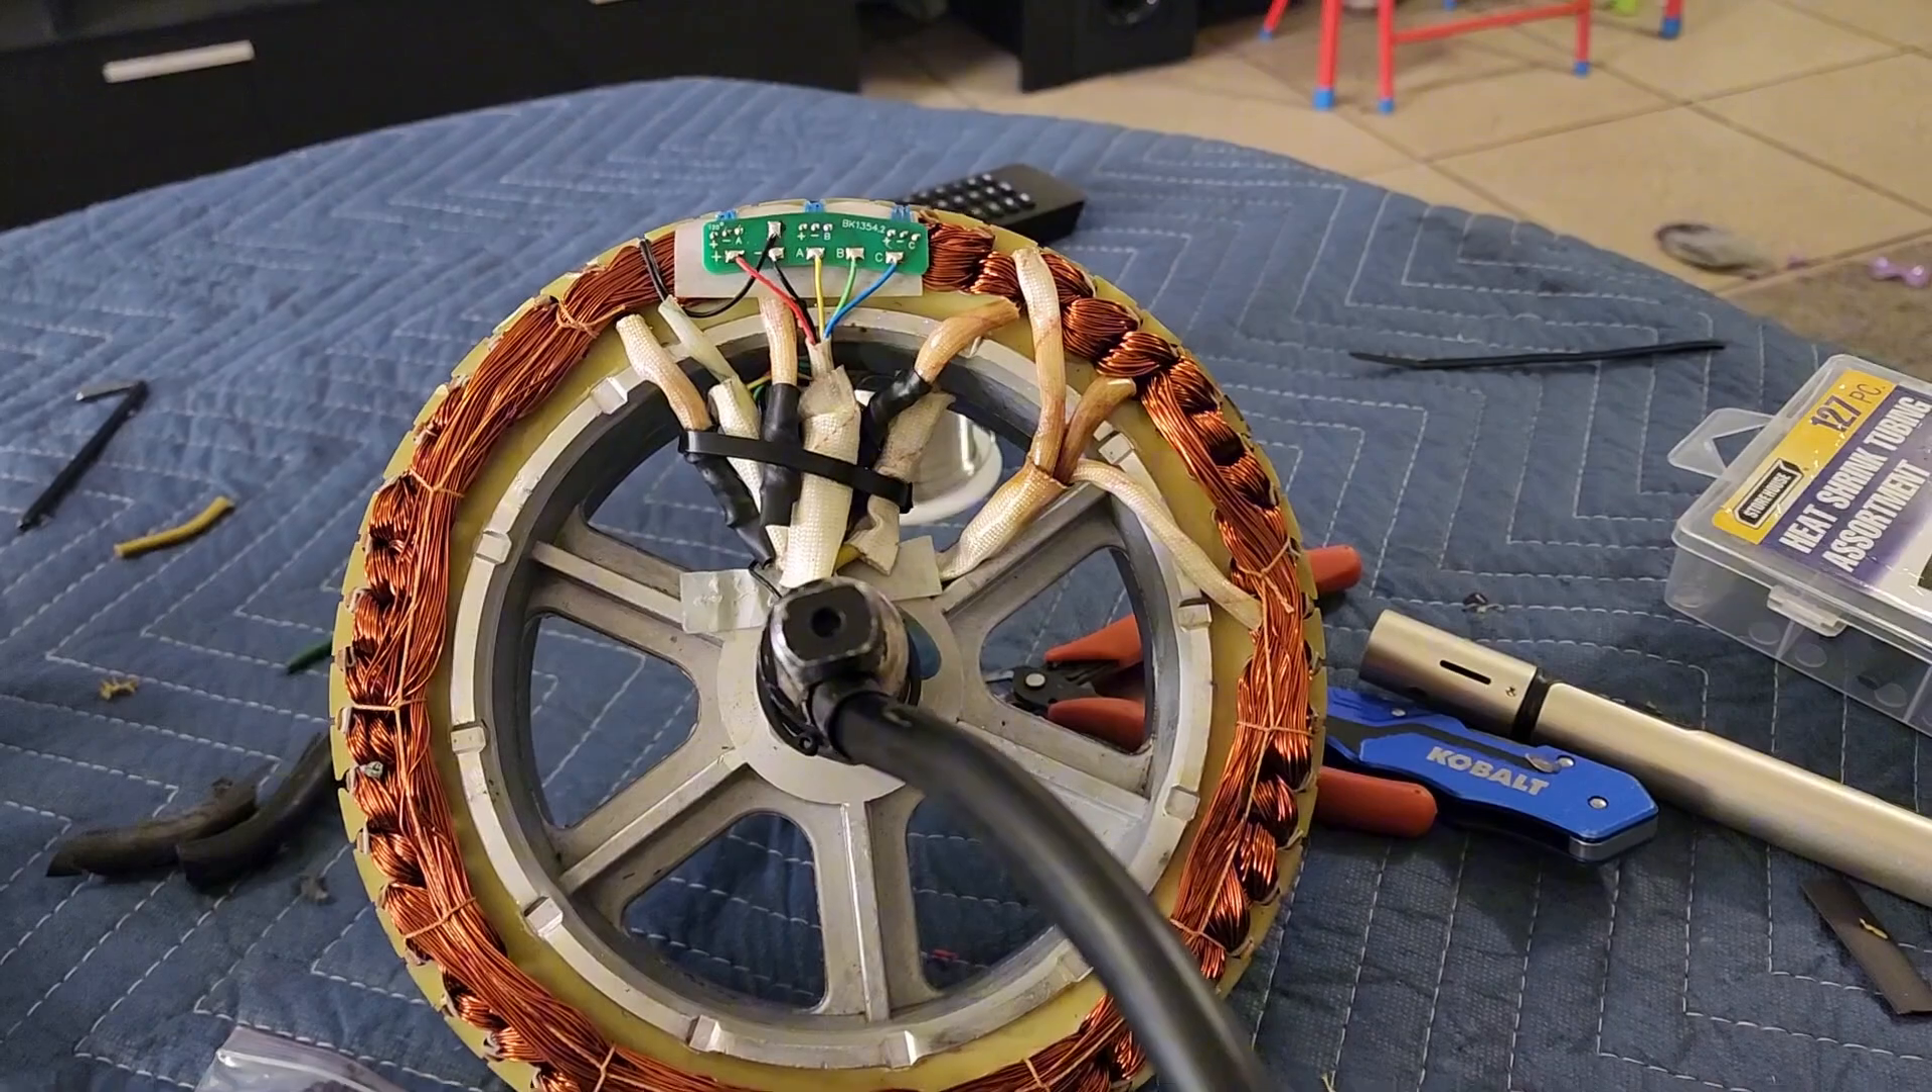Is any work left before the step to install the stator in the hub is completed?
Yes.